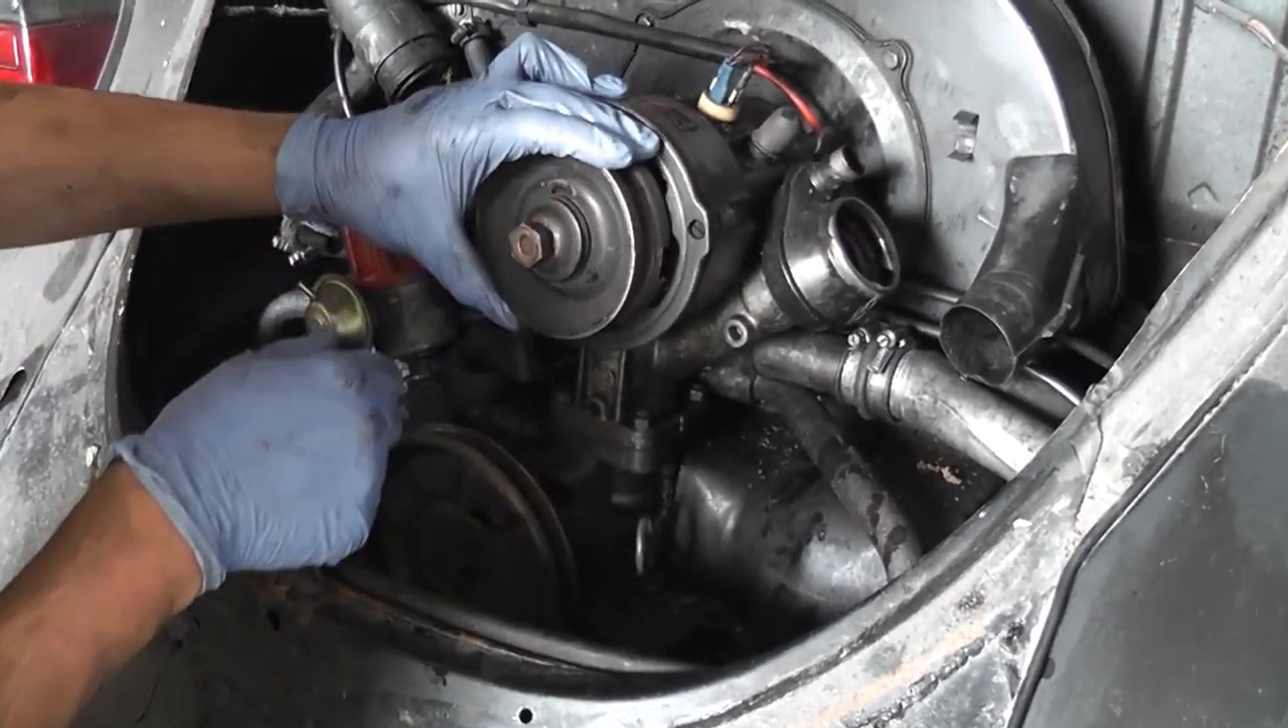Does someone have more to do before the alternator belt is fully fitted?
Yes.